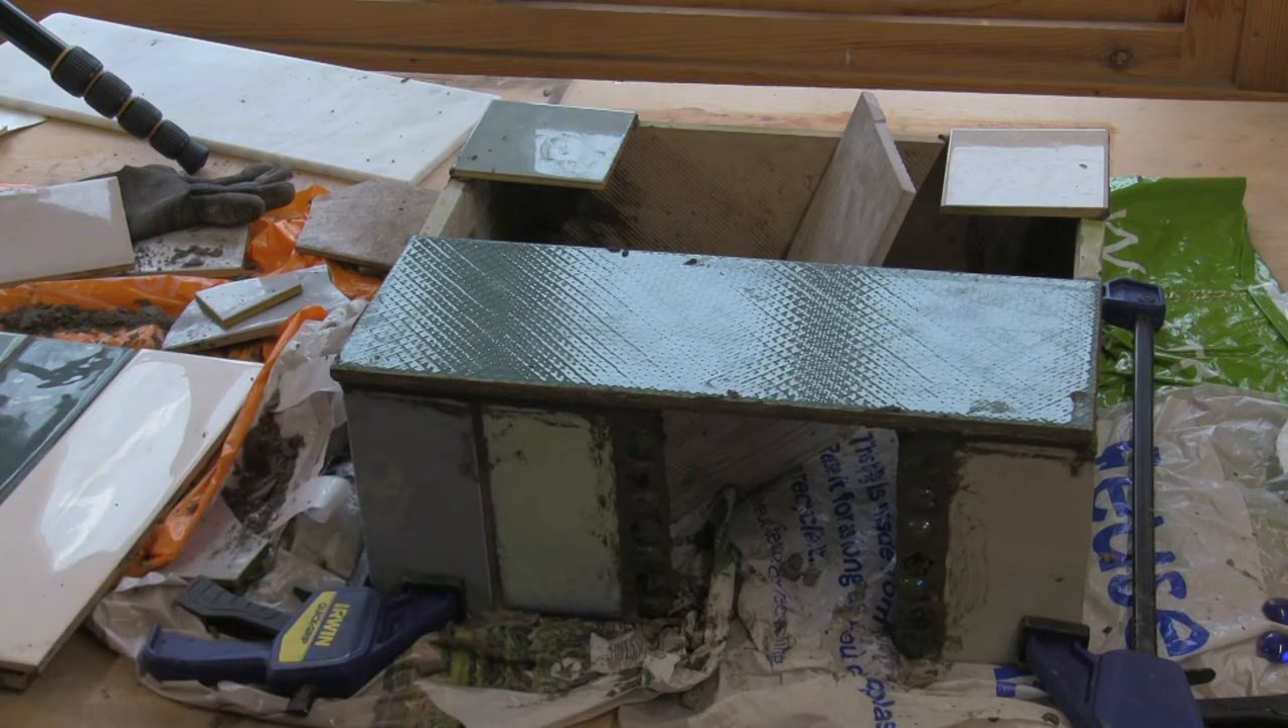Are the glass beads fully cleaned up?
No.